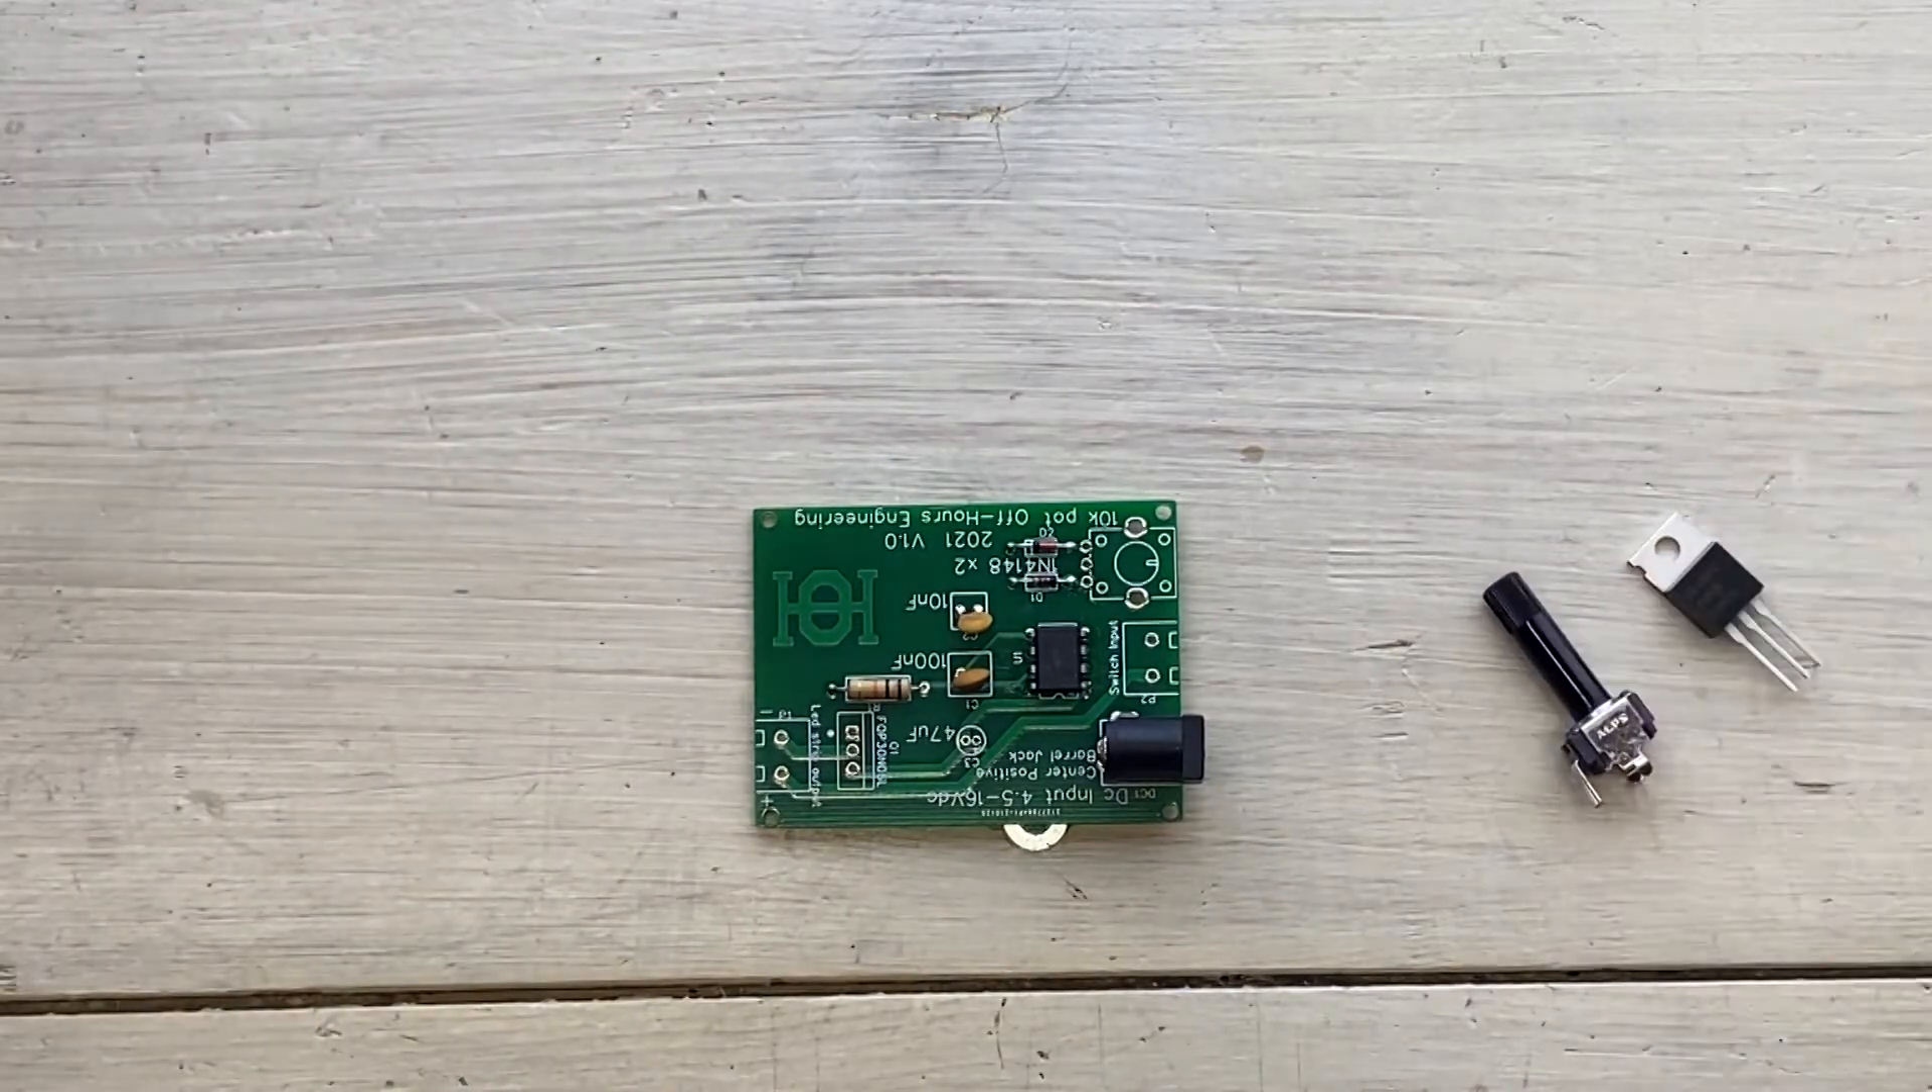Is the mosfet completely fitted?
No.